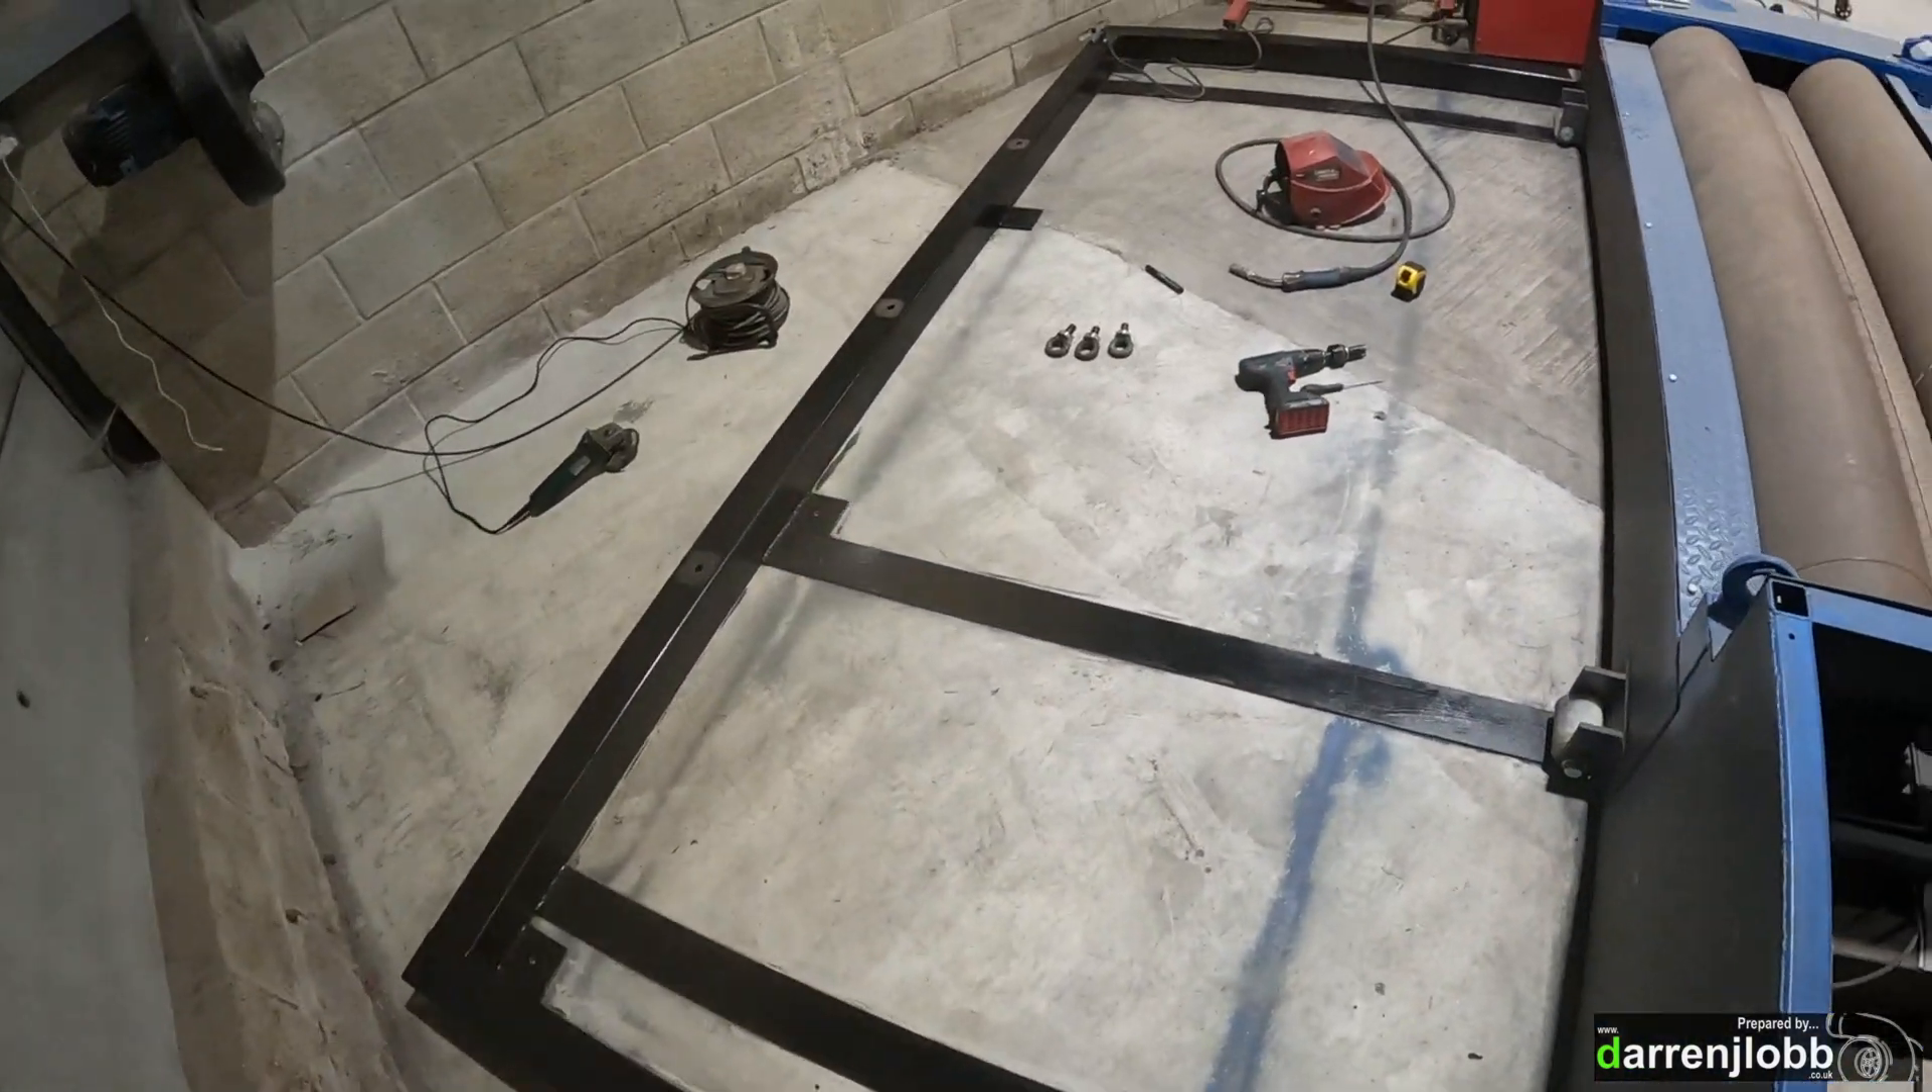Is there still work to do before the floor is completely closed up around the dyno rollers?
Yes.